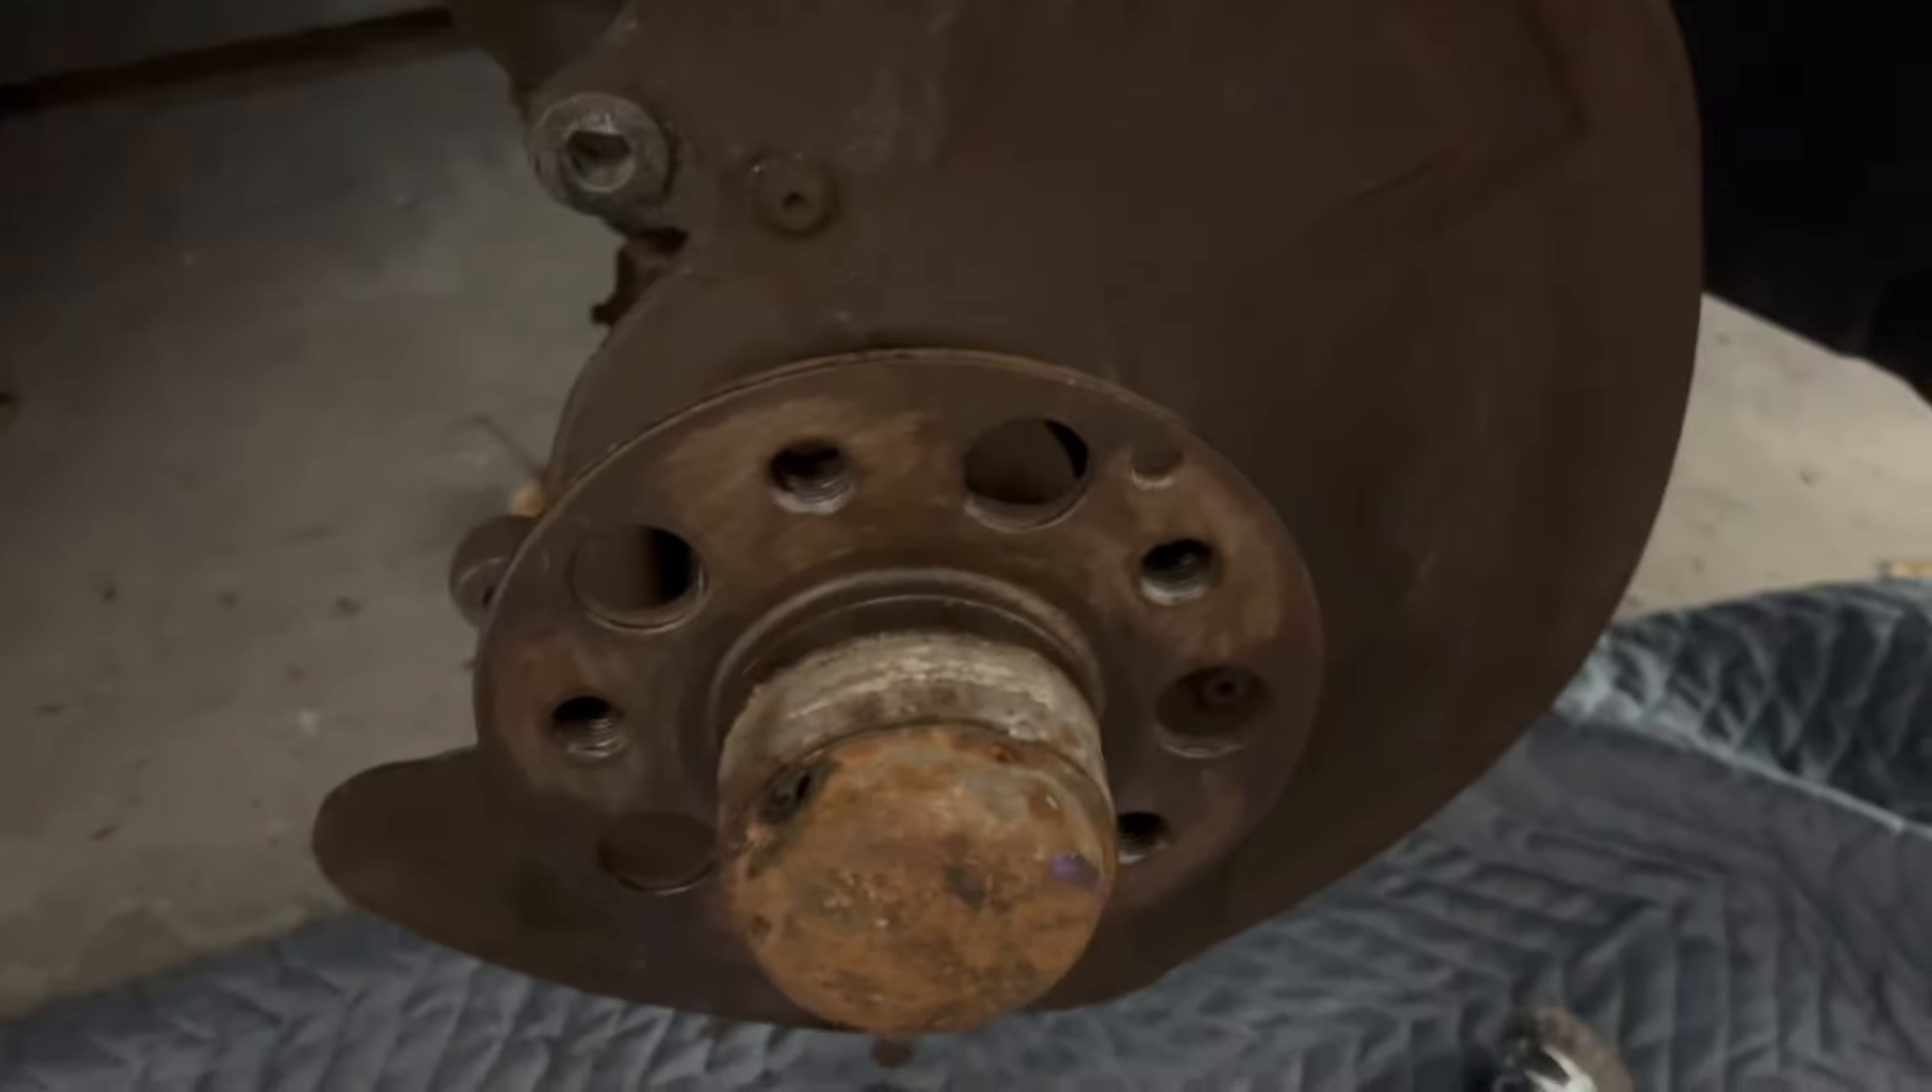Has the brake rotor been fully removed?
Yes.